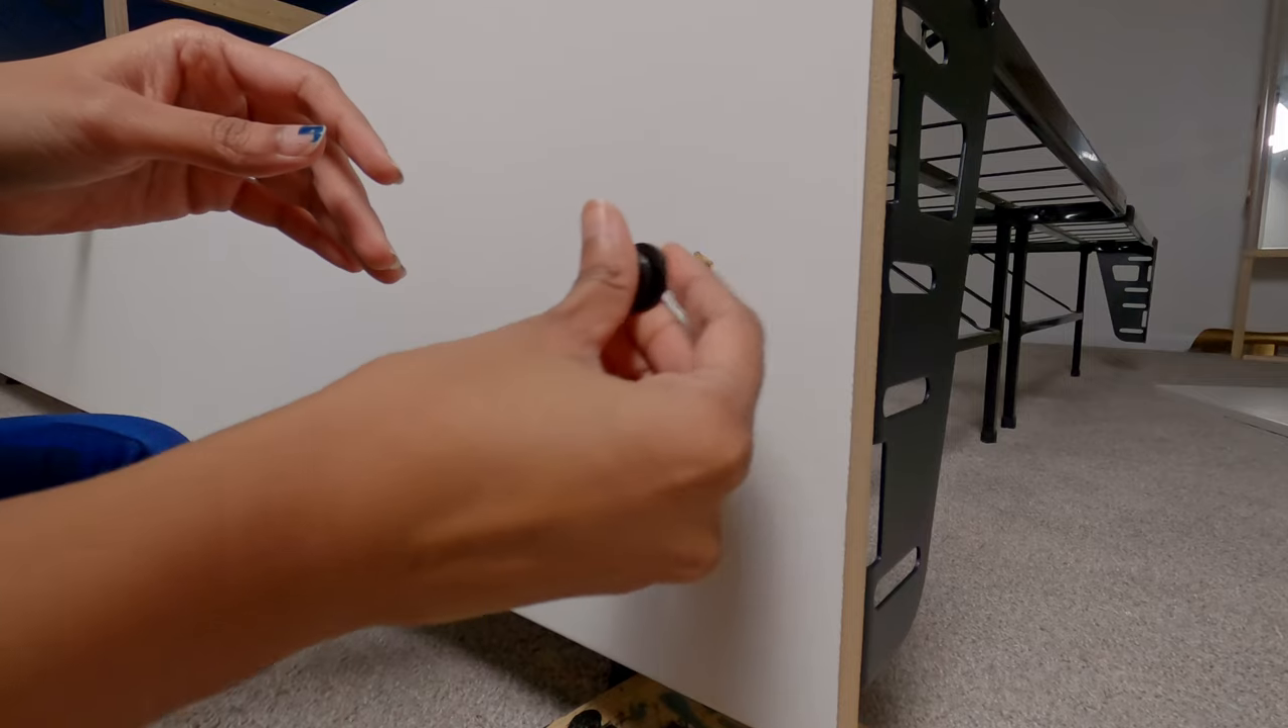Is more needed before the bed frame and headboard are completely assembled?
Yes.